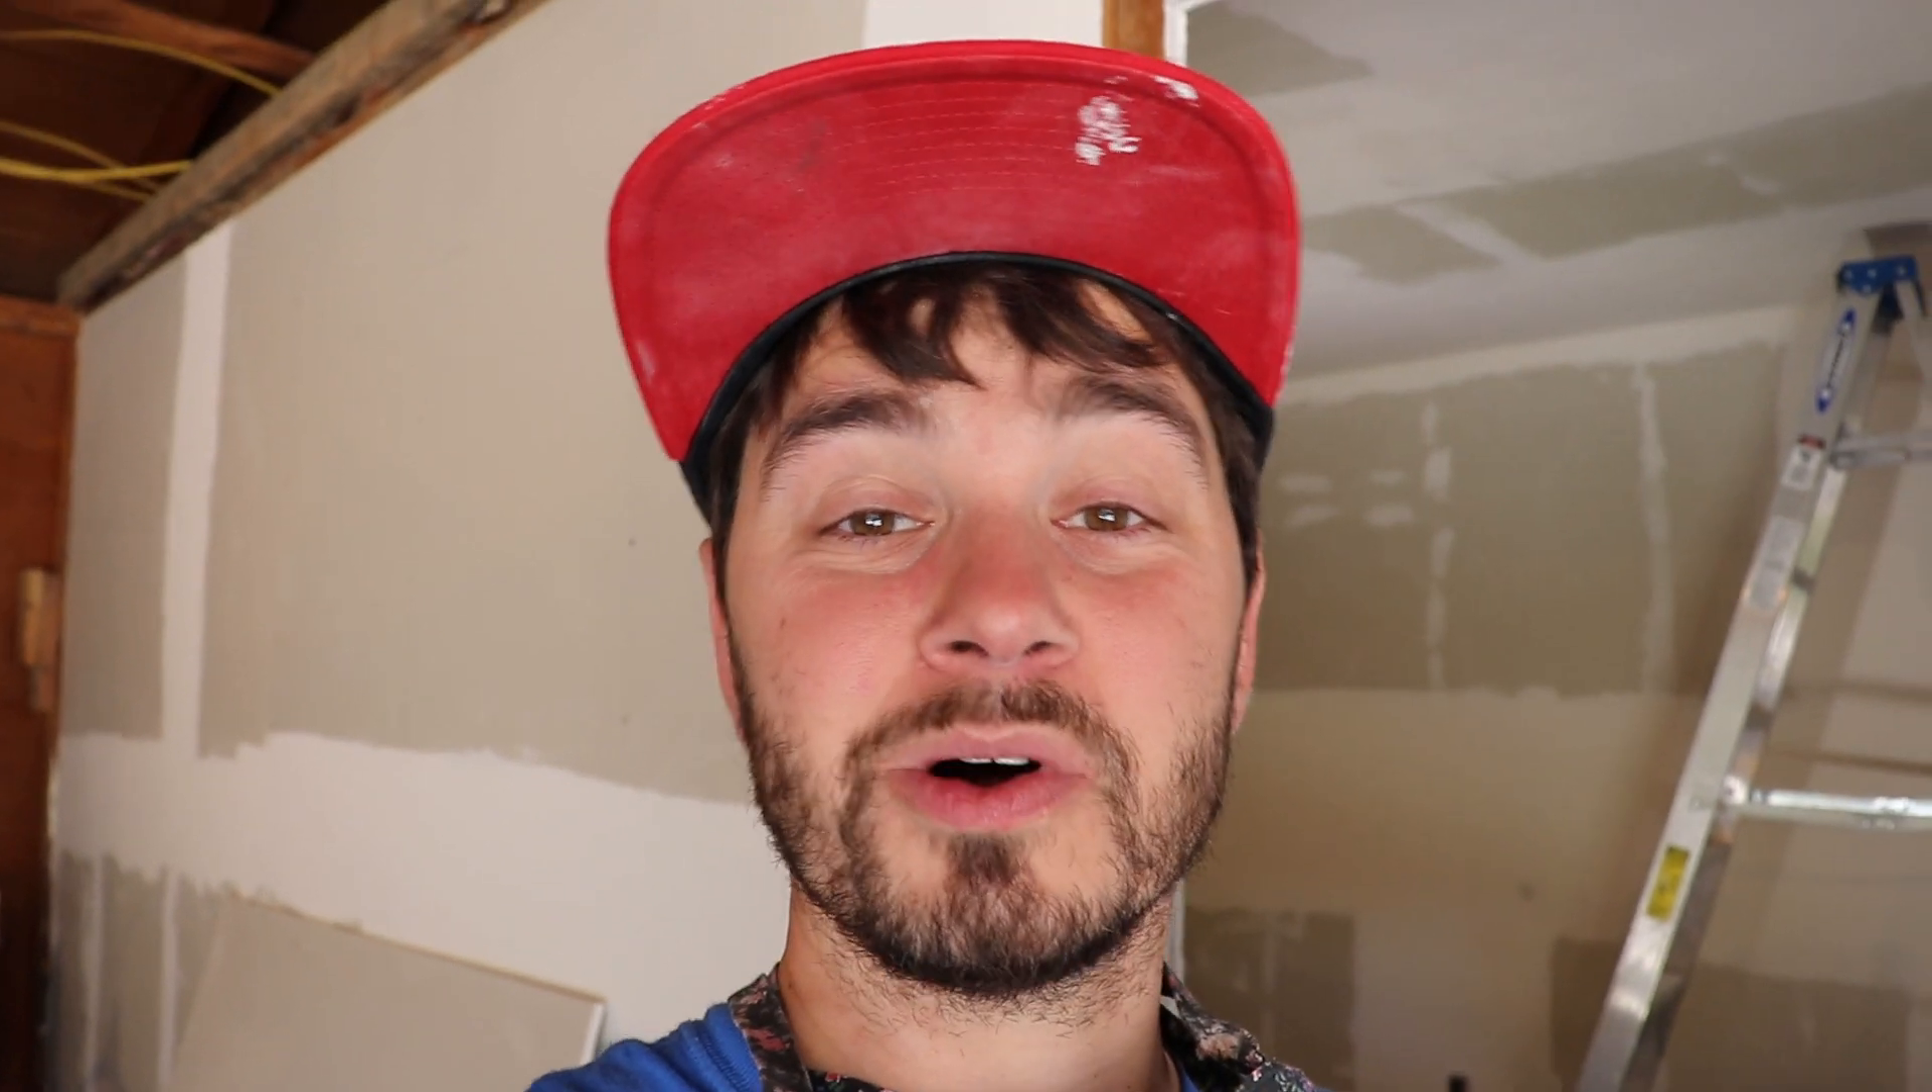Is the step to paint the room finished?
No.